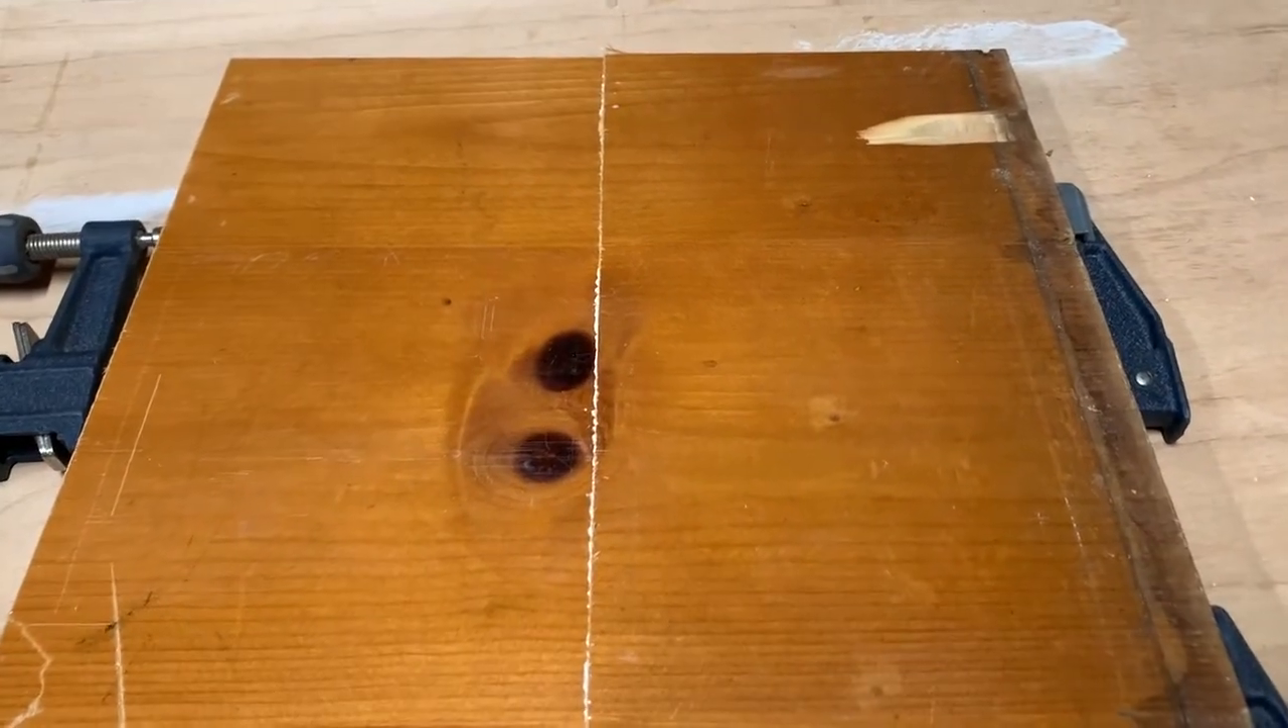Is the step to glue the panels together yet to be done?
No.